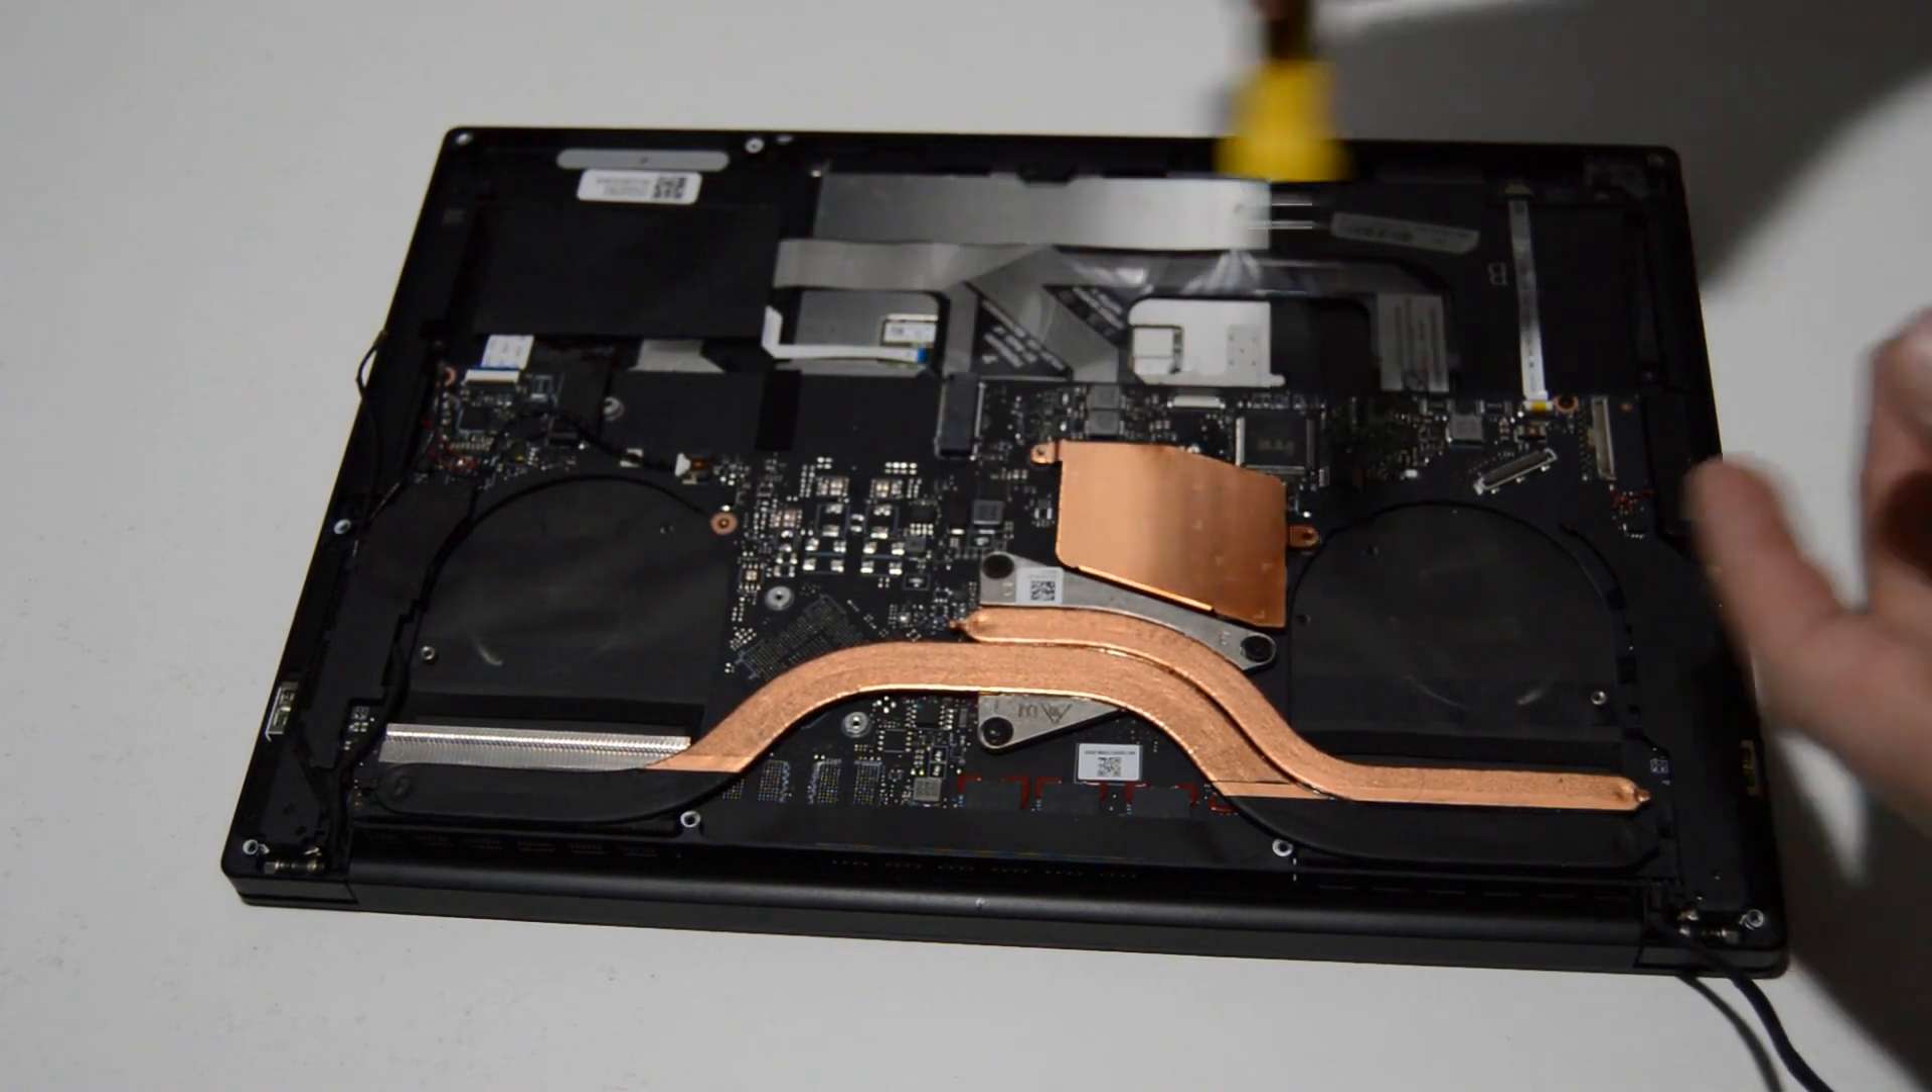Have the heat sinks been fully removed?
No.